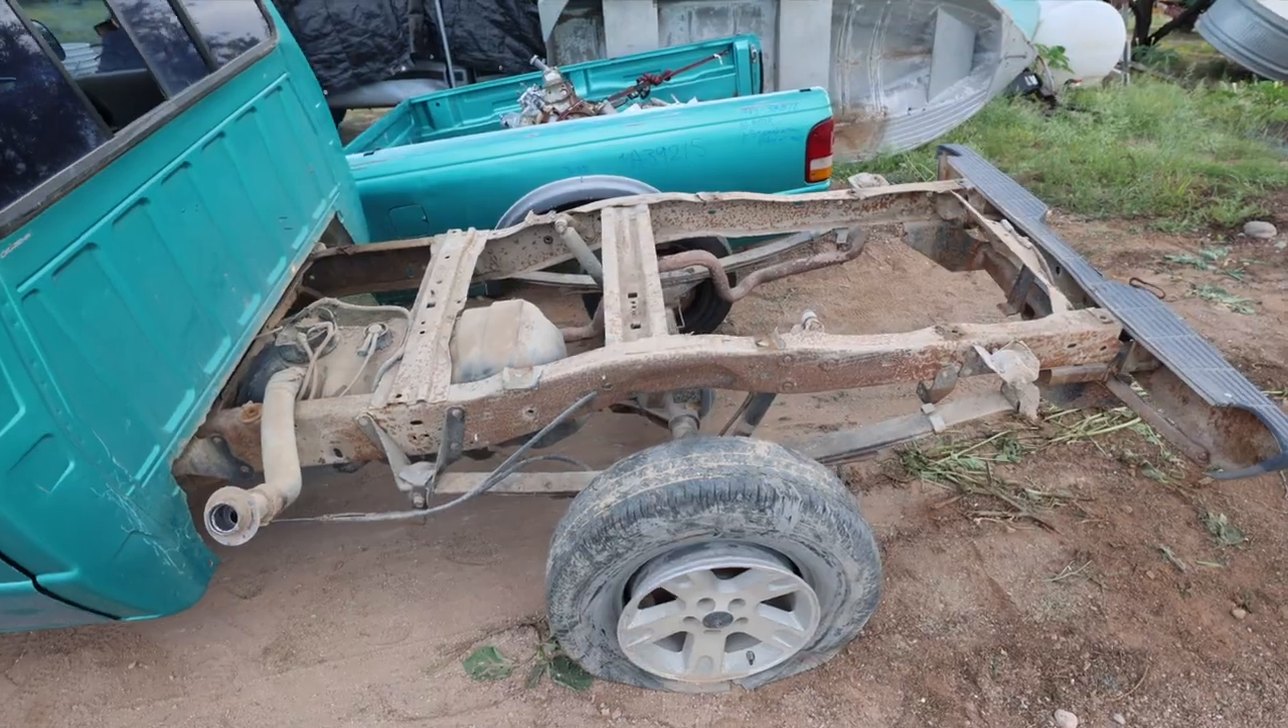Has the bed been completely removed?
Yes.